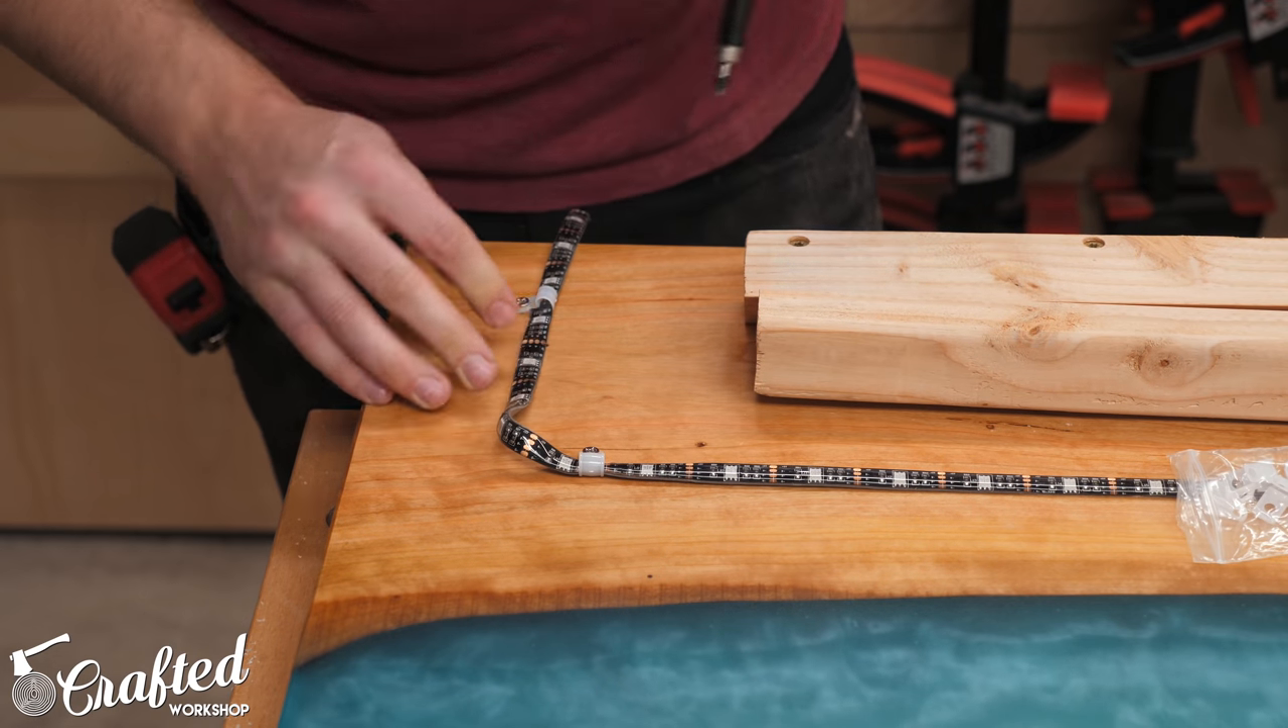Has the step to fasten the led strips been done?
No.